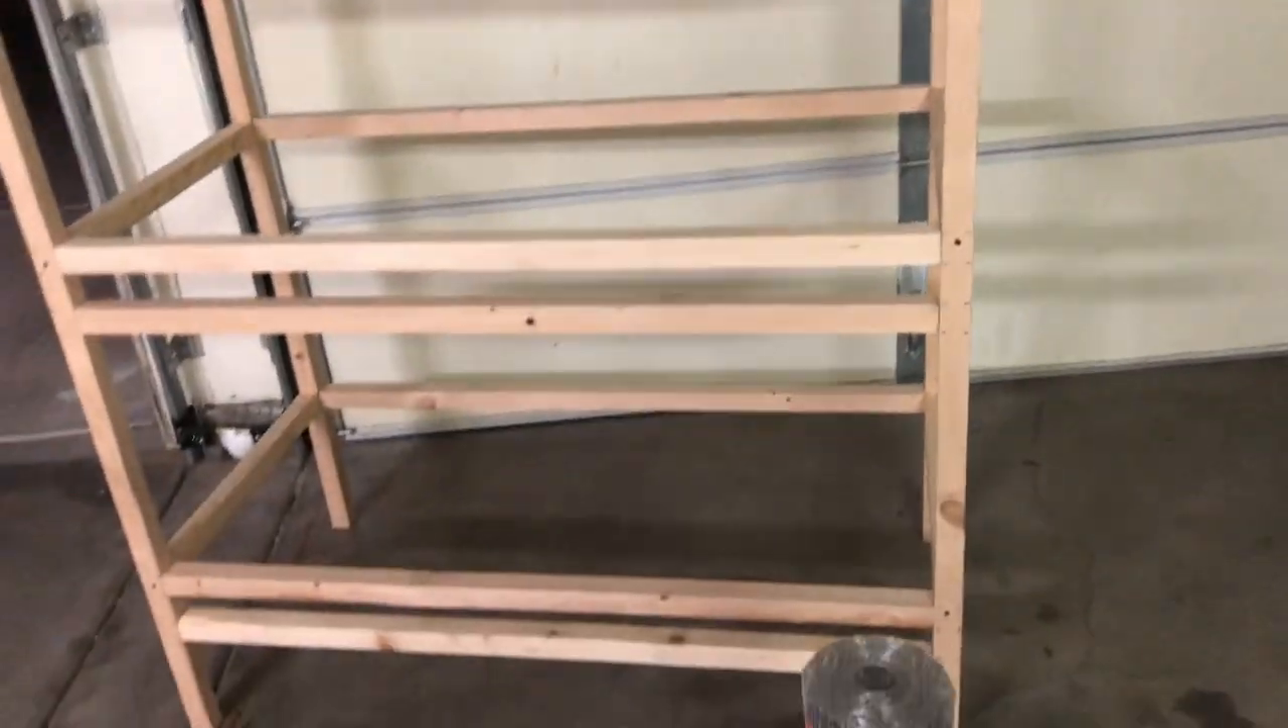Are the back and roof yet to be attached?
Yes.